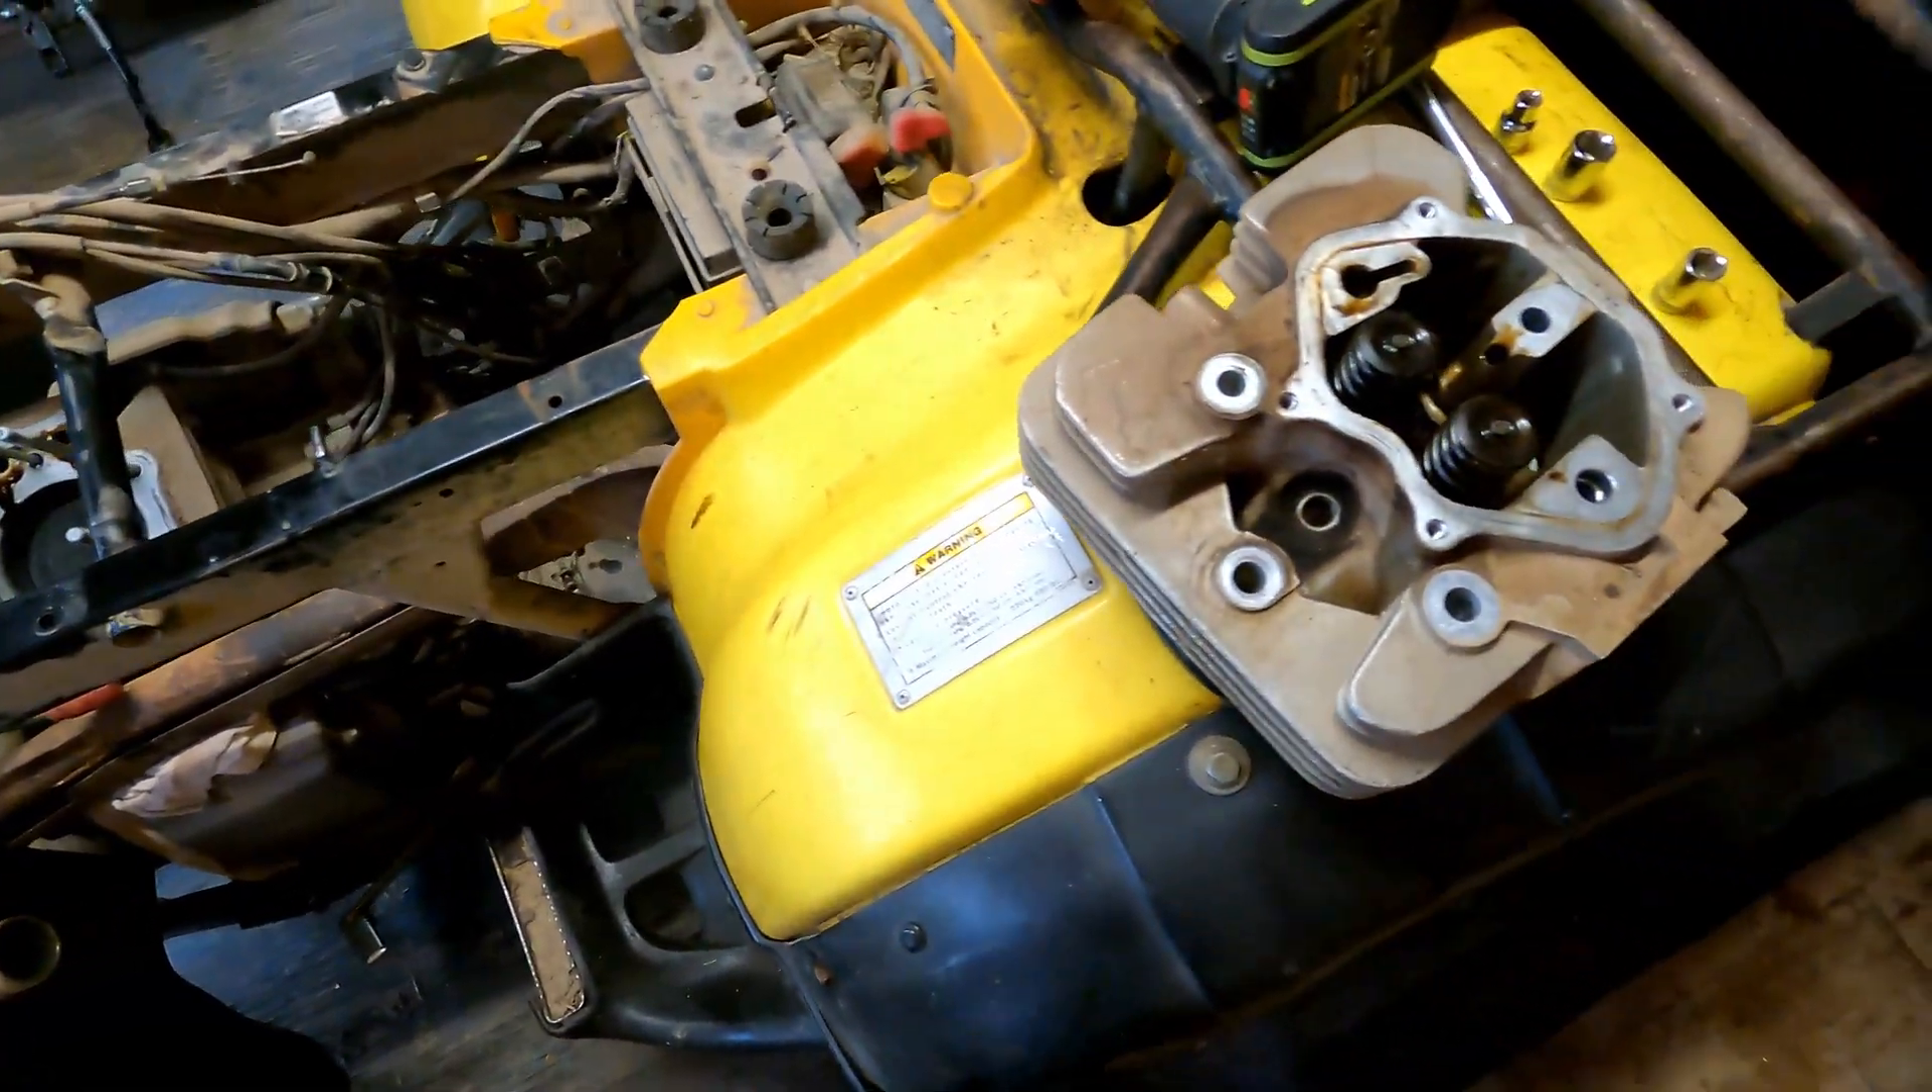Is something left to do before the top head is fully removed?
No.